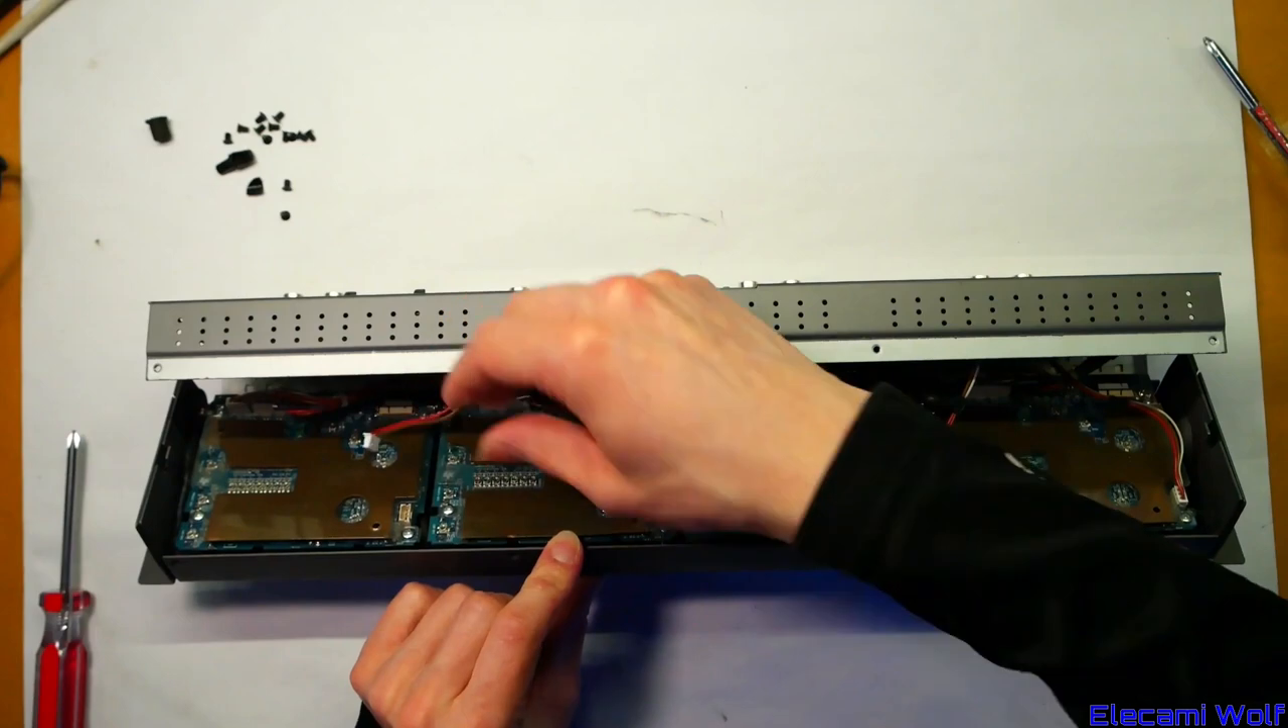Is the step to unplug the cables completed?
No.